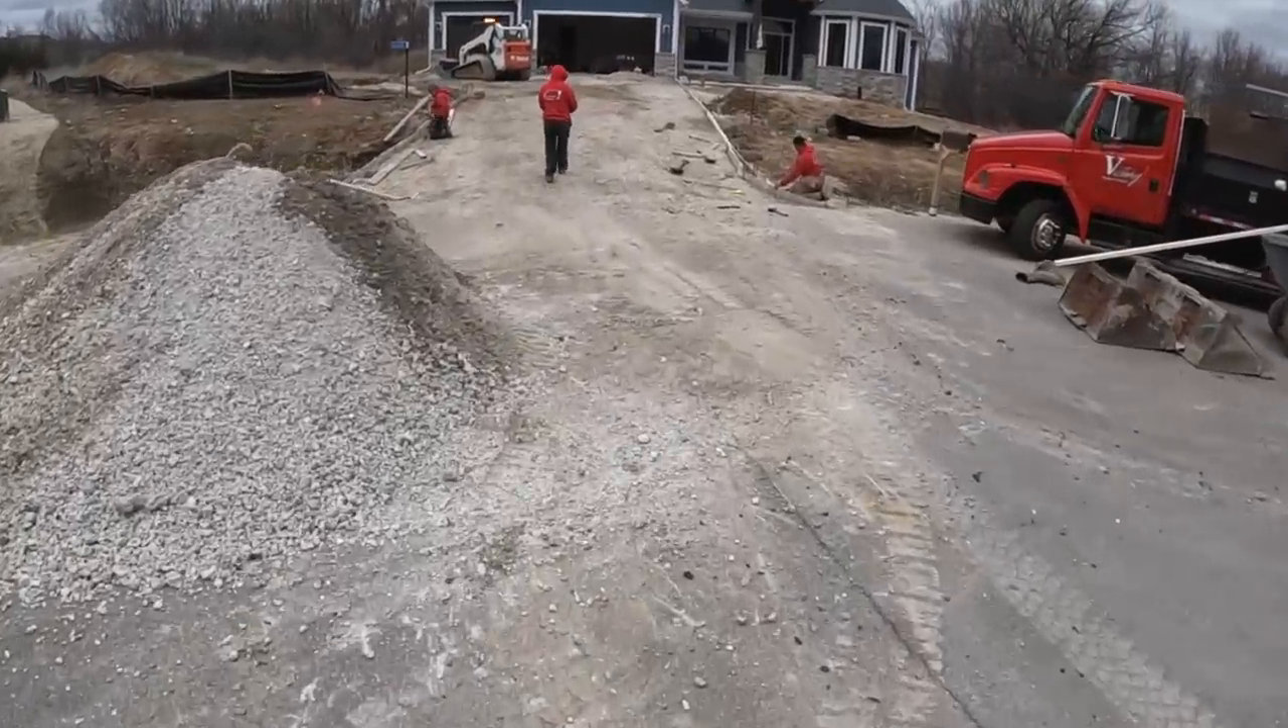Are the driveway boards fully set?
No.